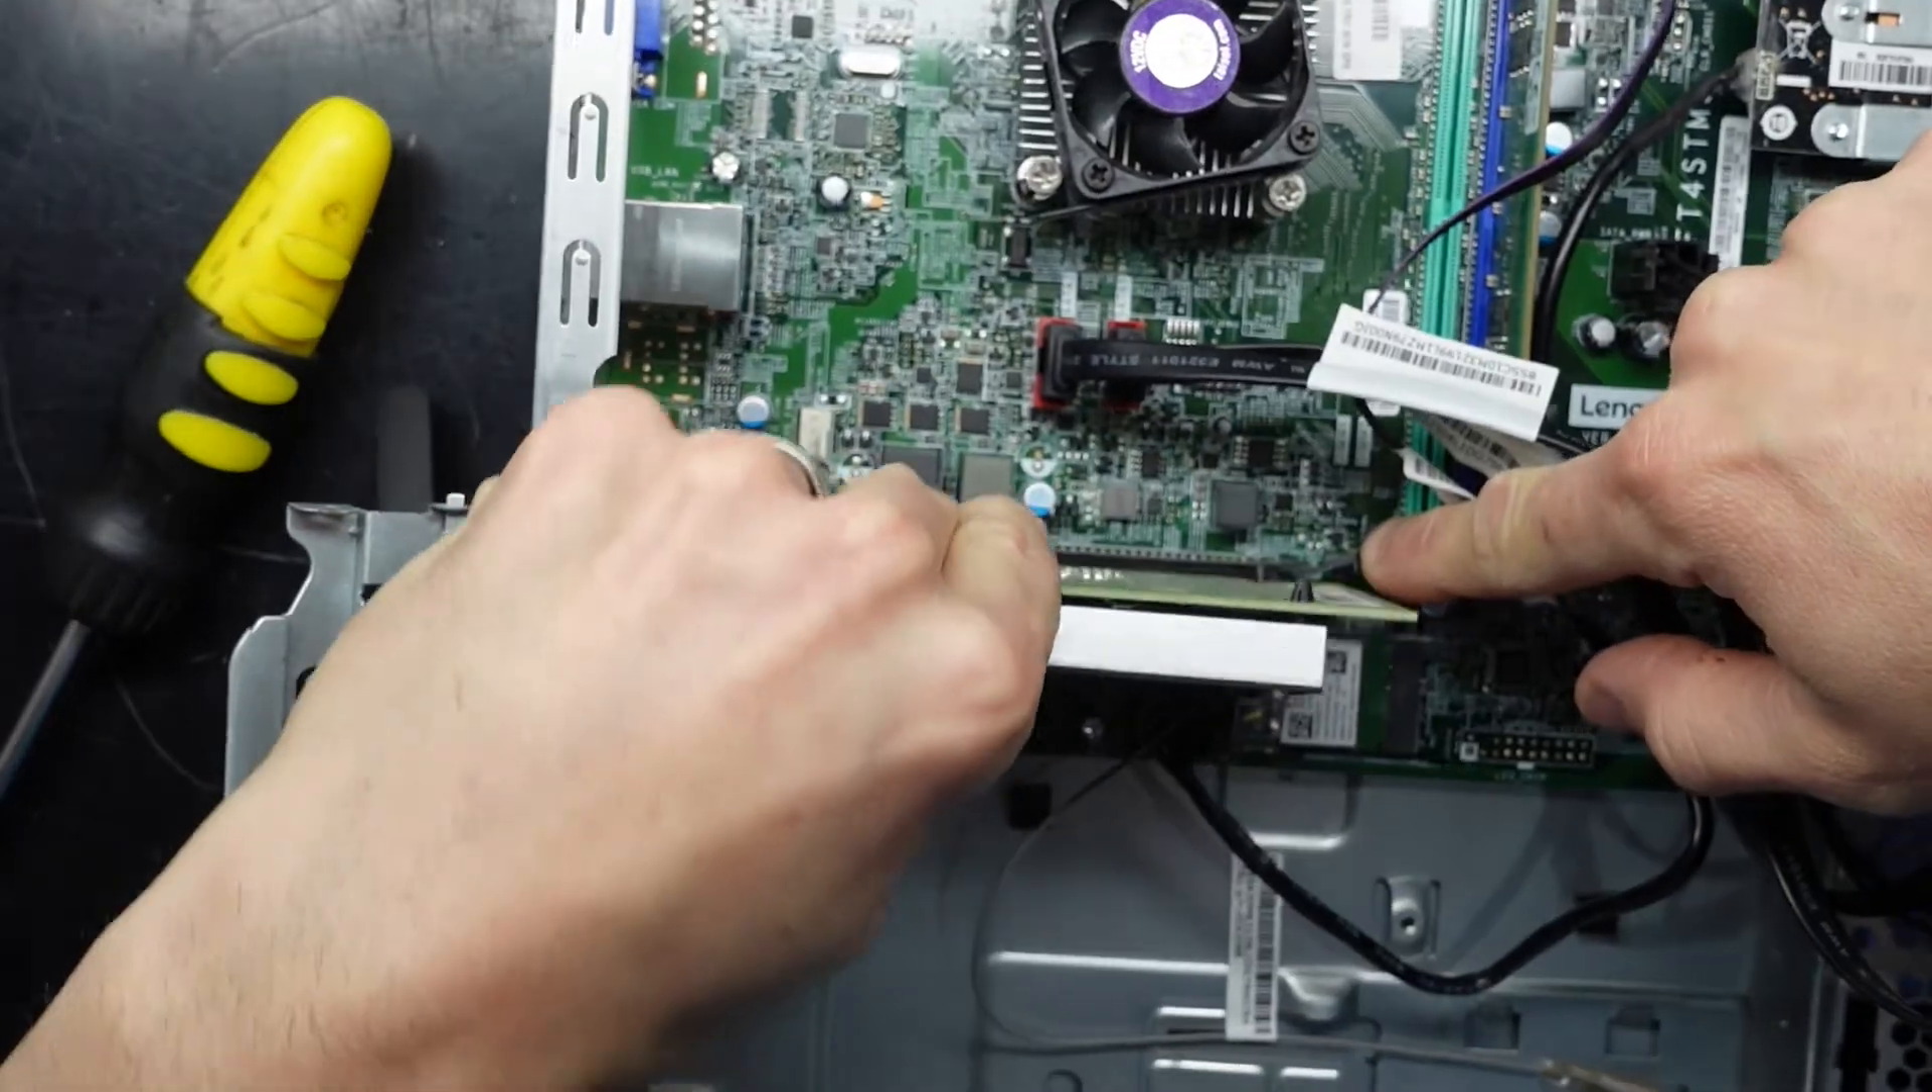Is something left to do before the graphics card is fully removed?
Yes.